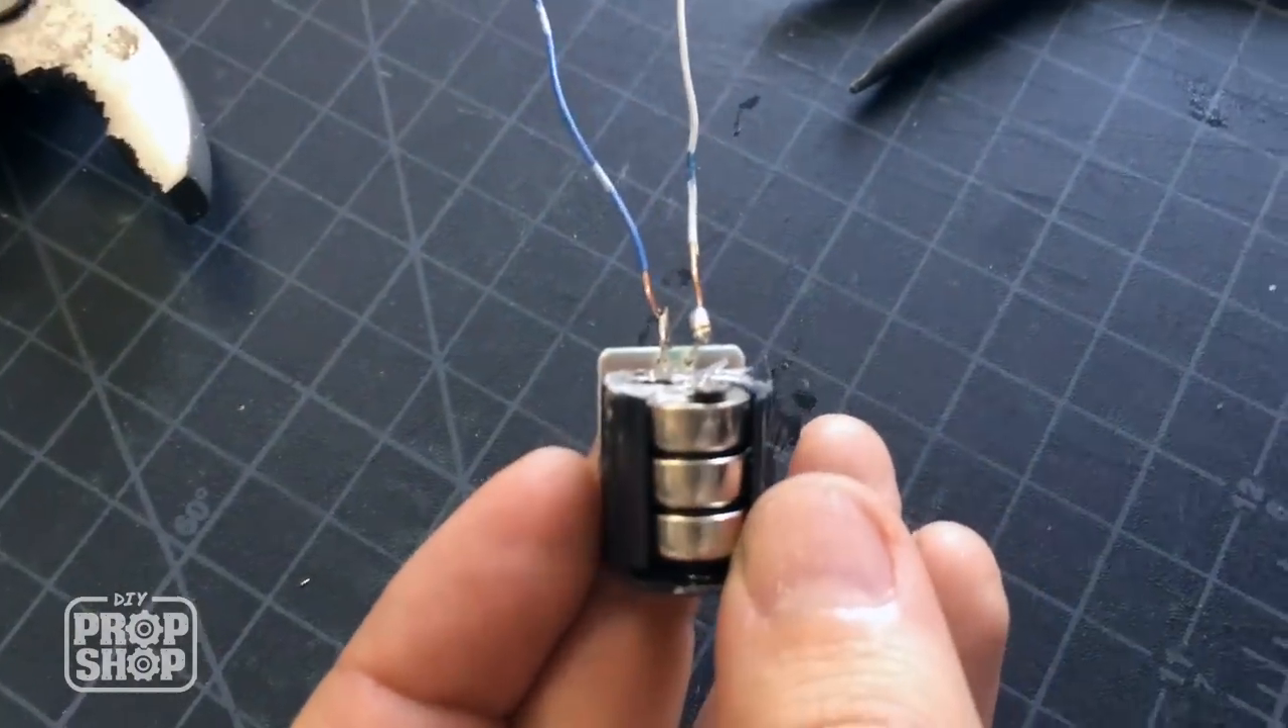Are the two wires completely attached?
Yes.